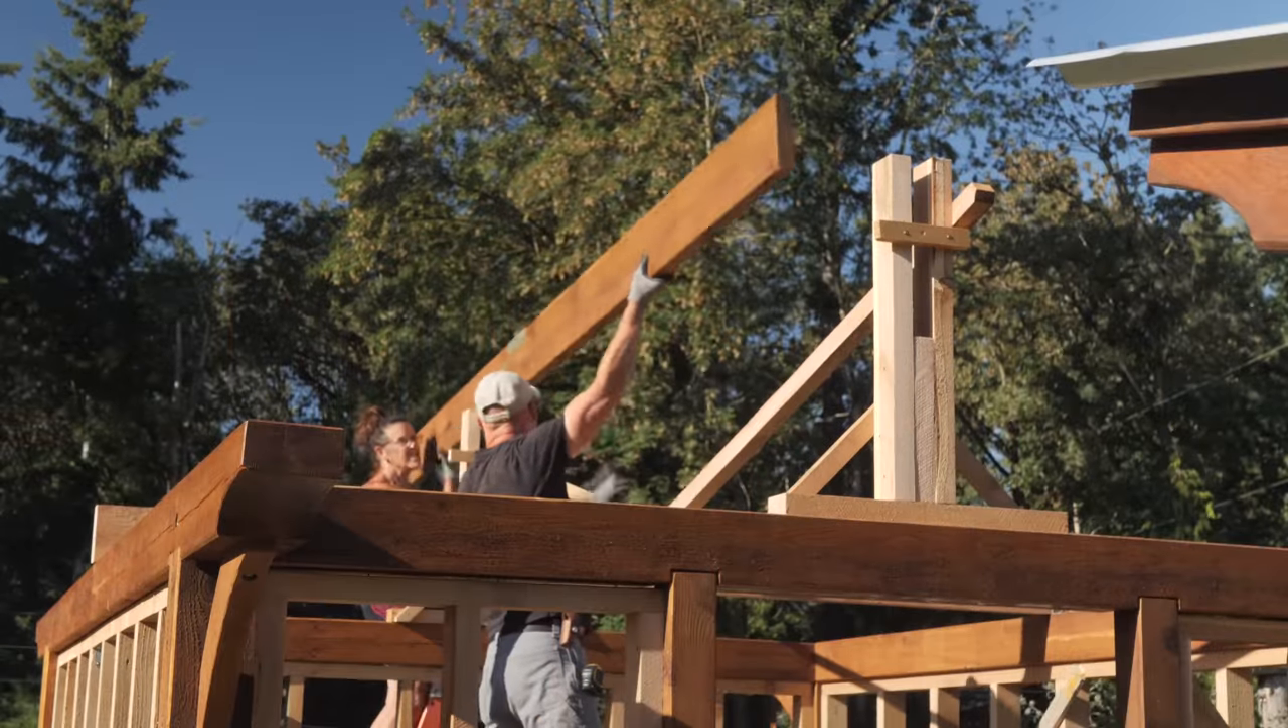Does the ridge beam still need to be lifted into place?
Yes.